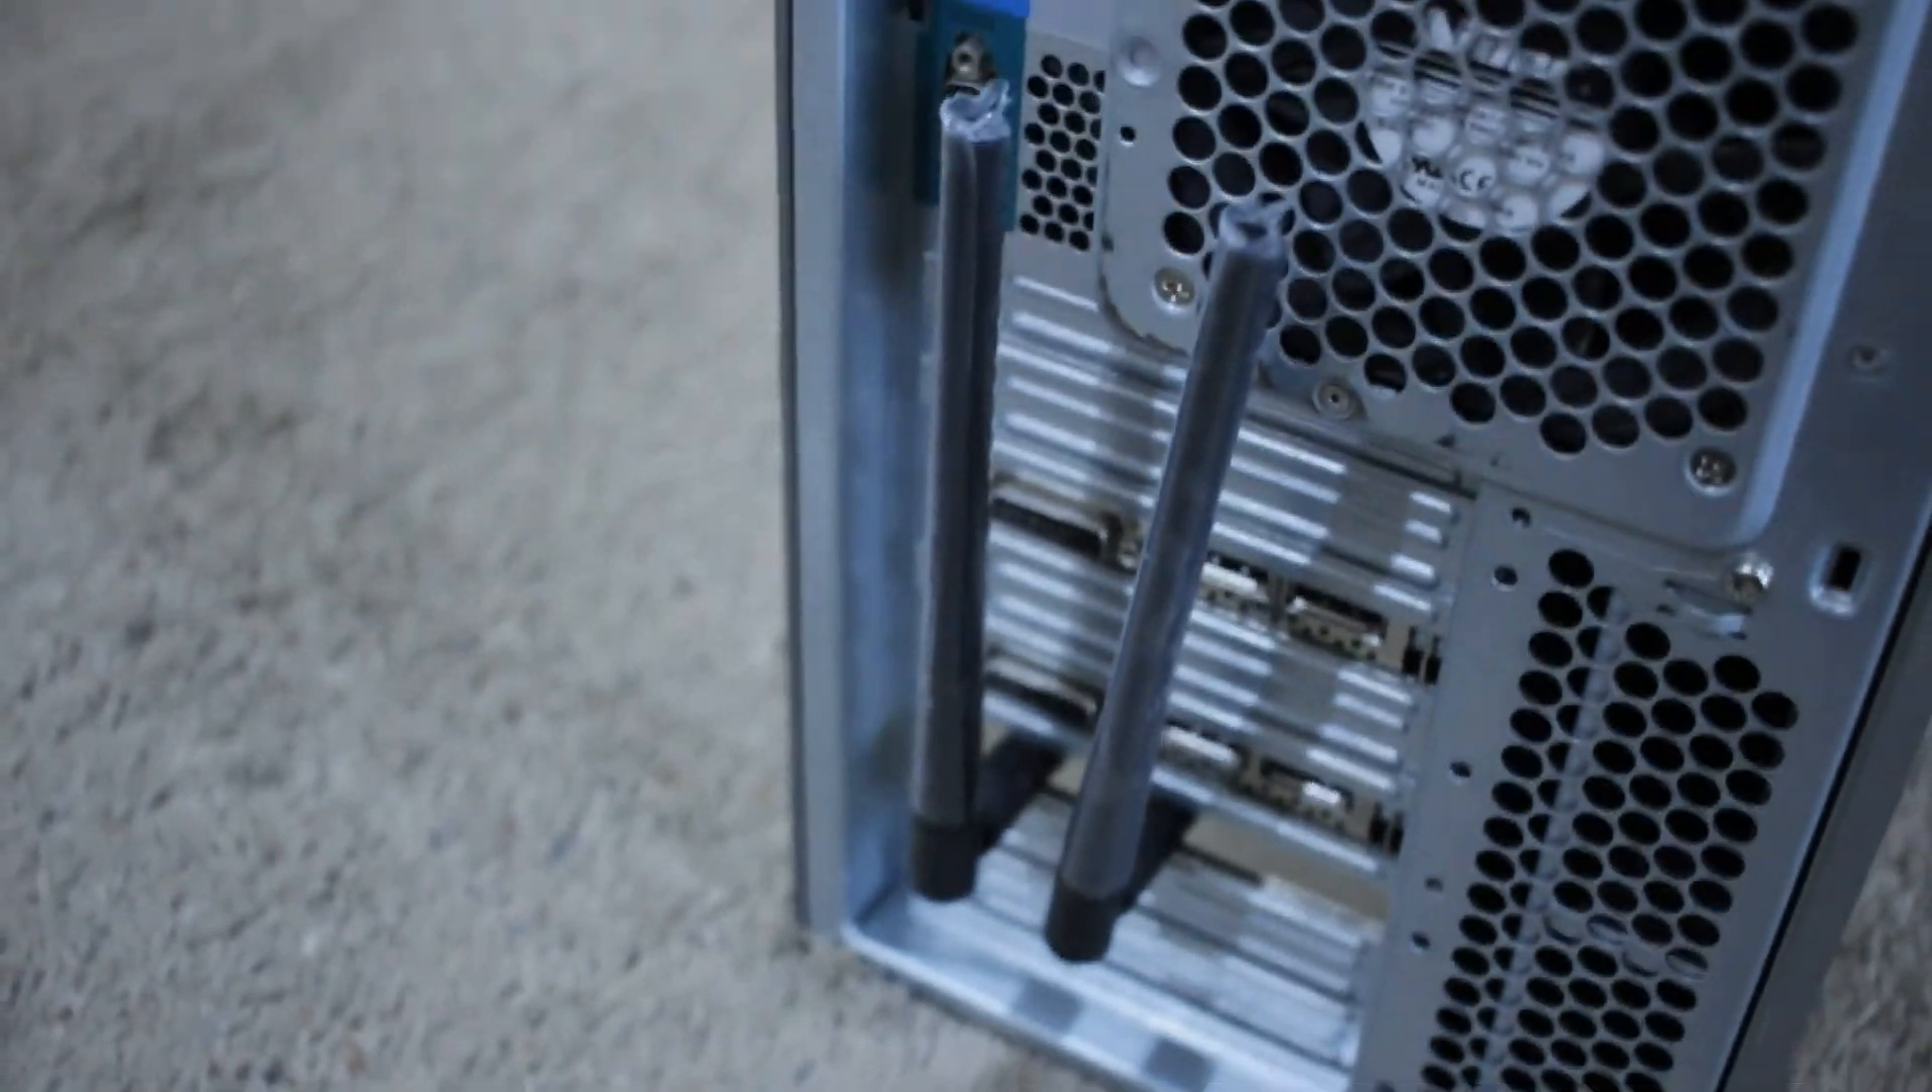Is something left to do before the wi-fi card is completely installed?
No.